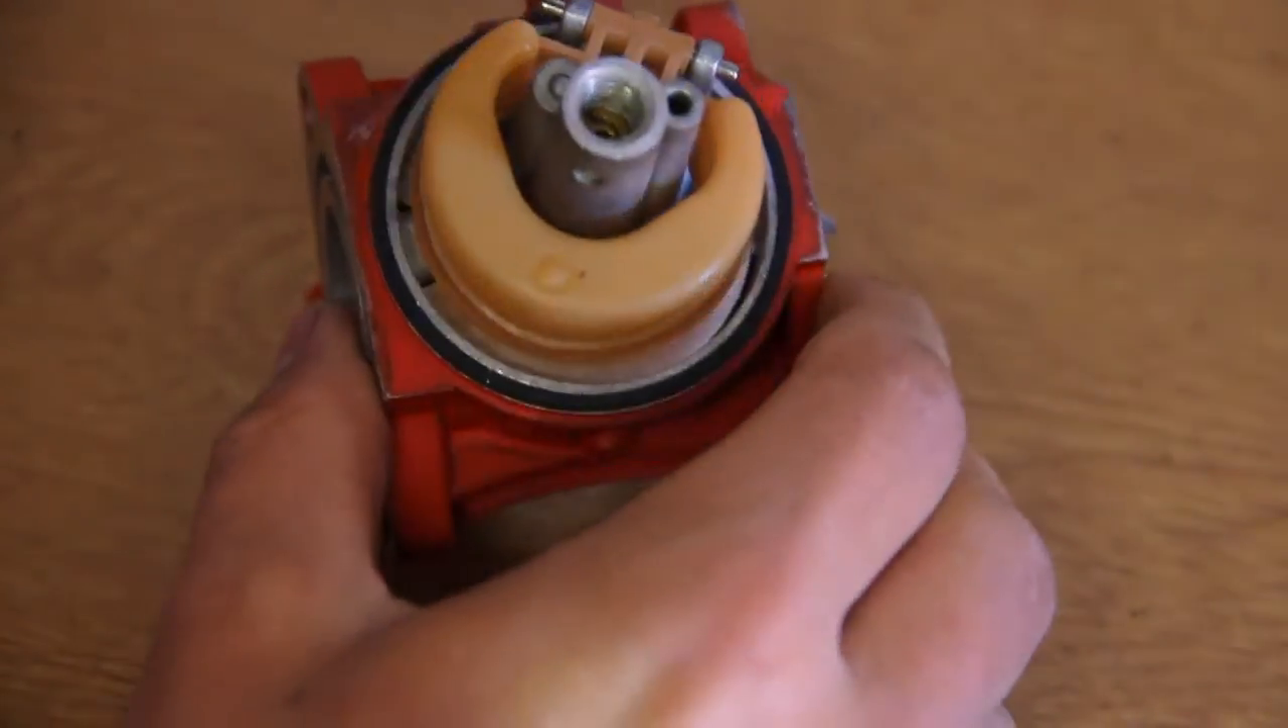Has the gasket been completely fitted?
Yes.